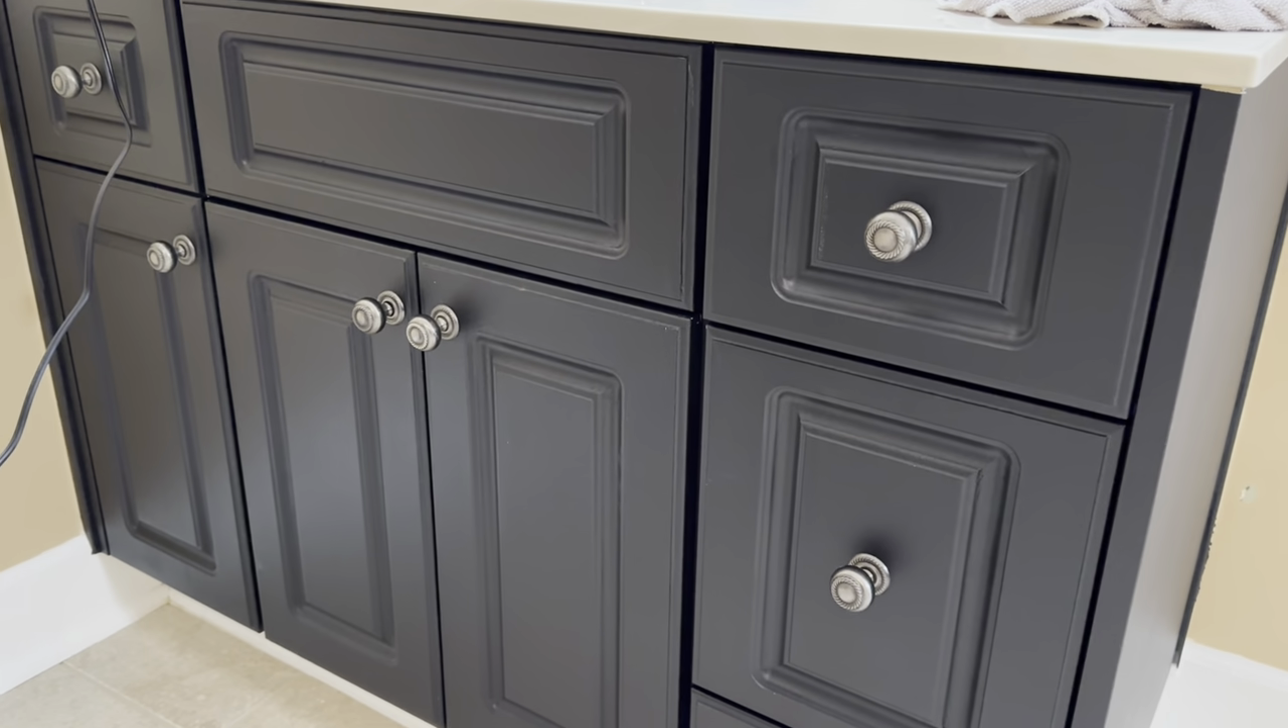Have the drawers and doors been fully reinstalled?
Yes.